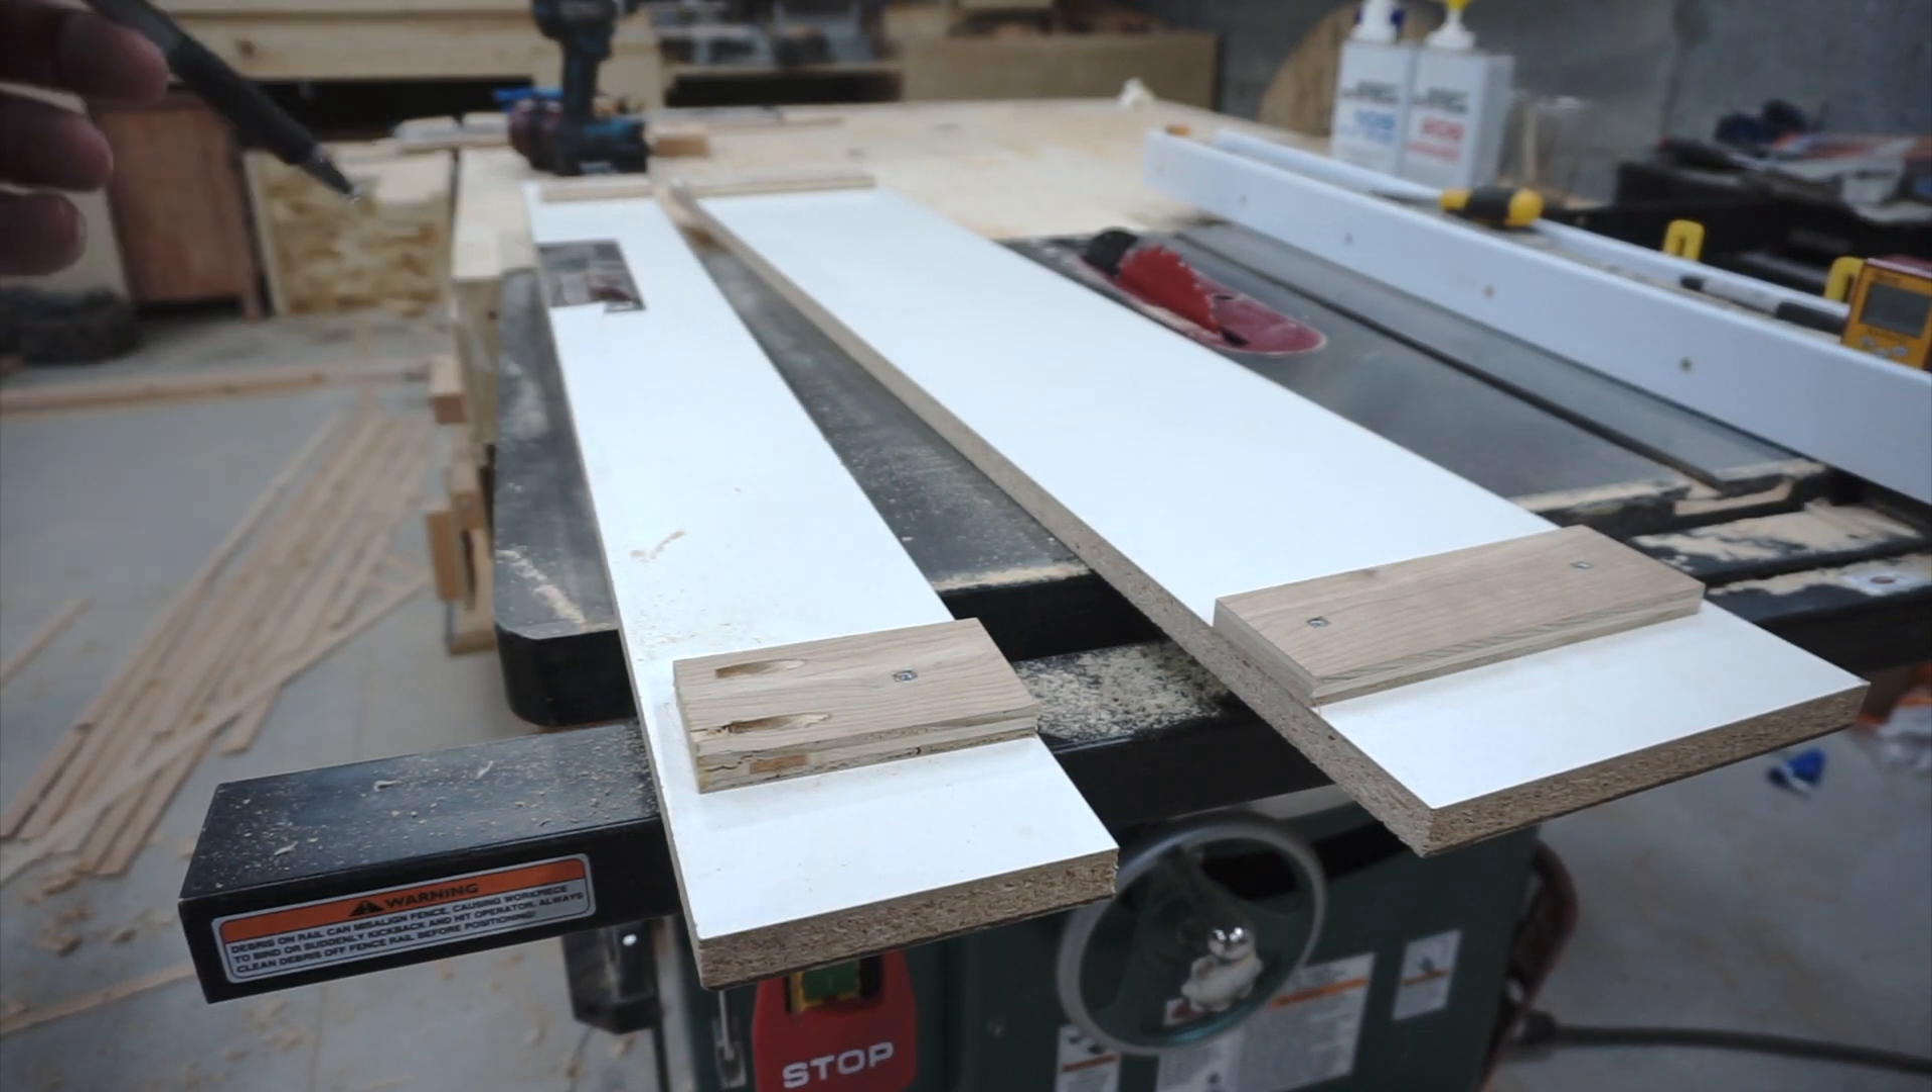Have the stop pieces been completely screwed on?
Yes.